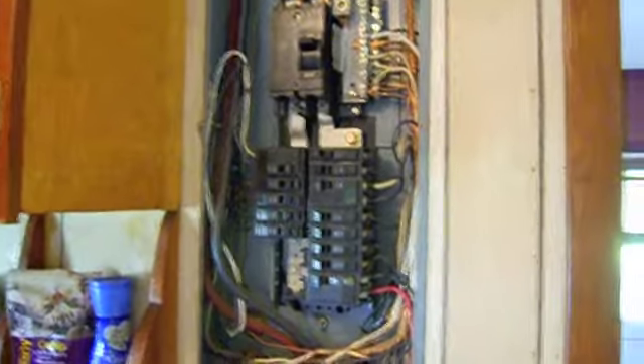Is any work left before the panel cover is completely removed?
No.